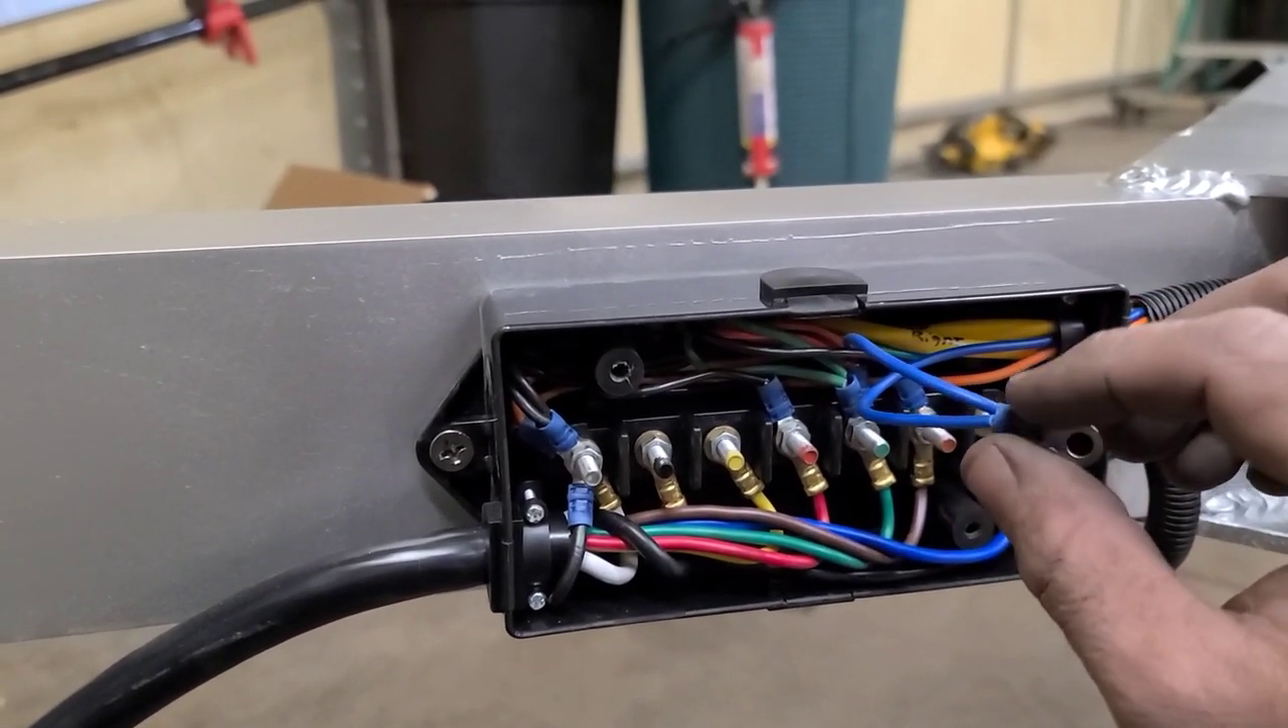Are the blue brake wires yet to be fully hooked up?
Yes.